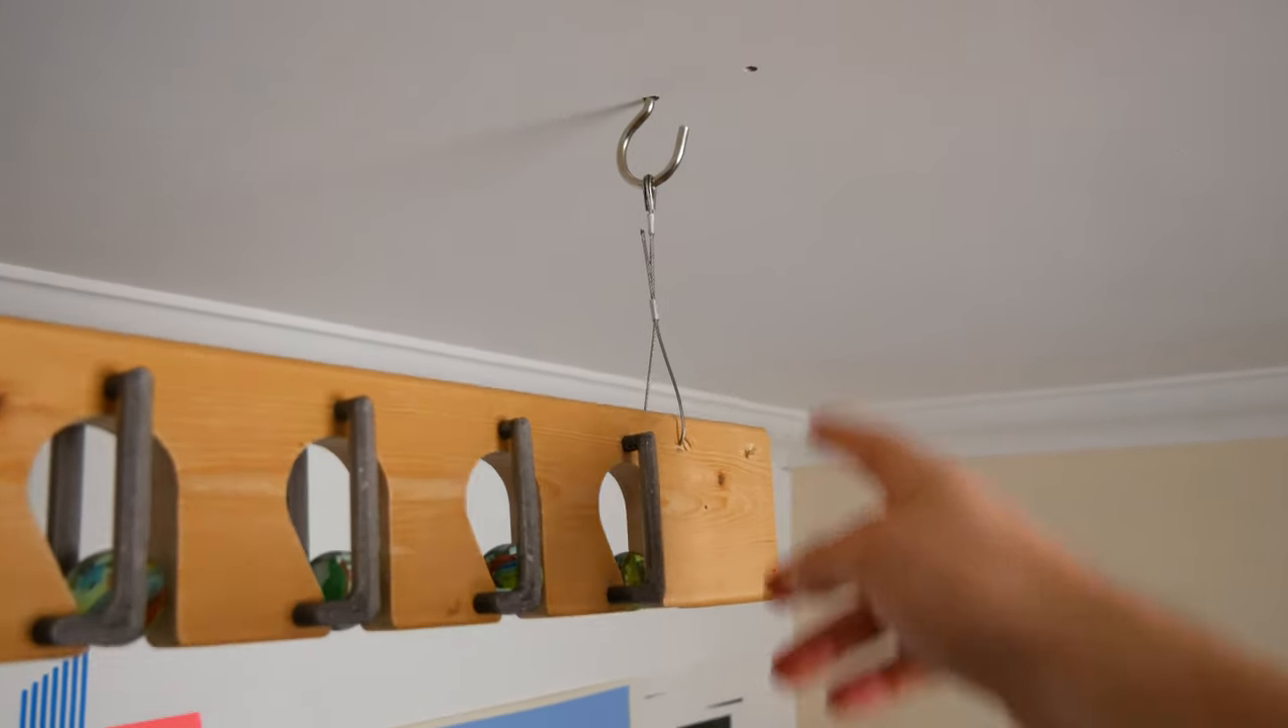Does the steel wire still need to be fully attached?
No.